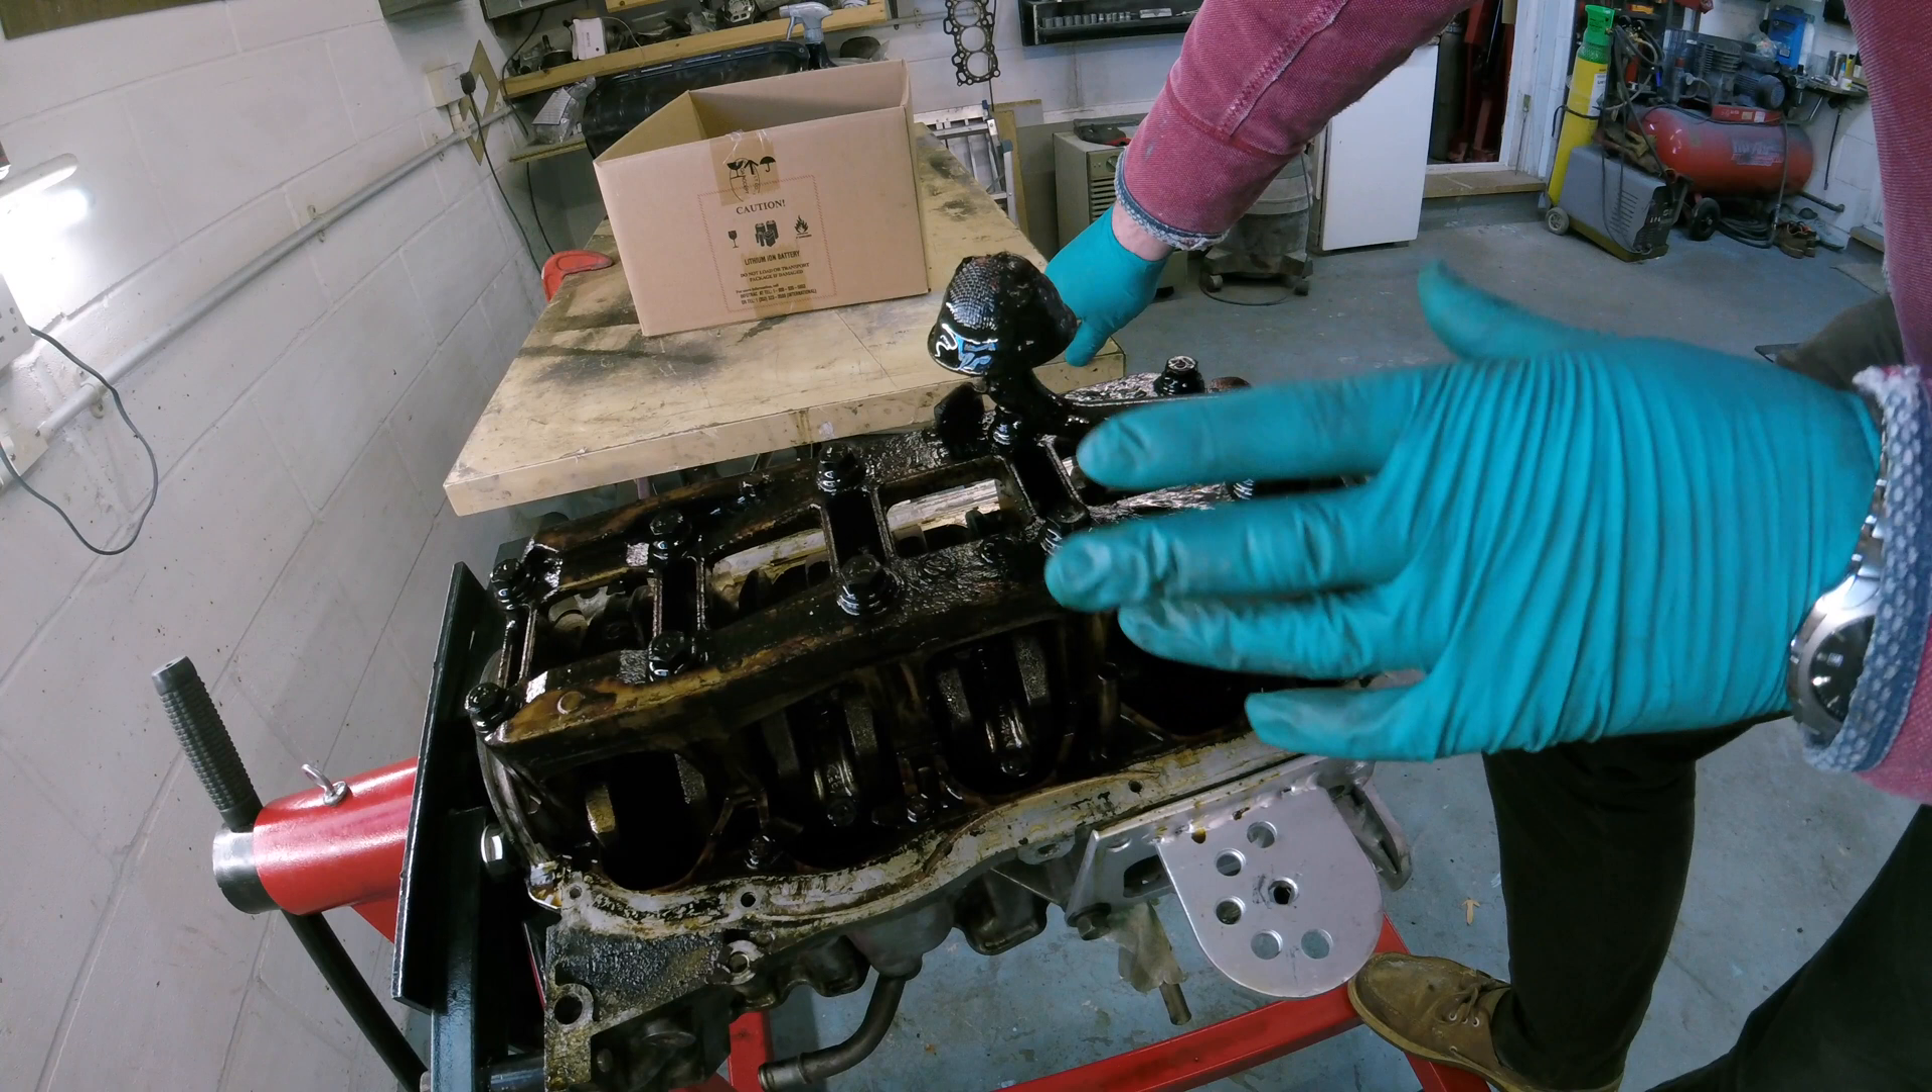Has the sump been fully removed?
Yes.